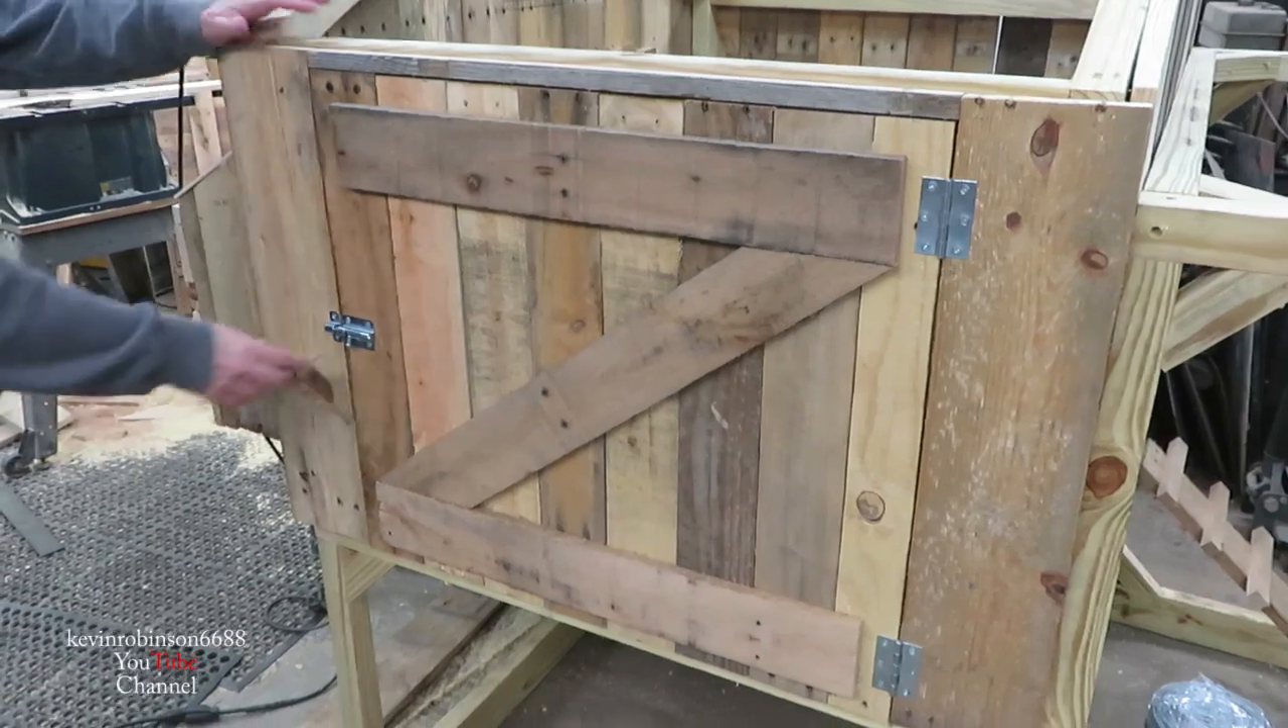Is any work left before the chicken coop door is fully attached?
No.